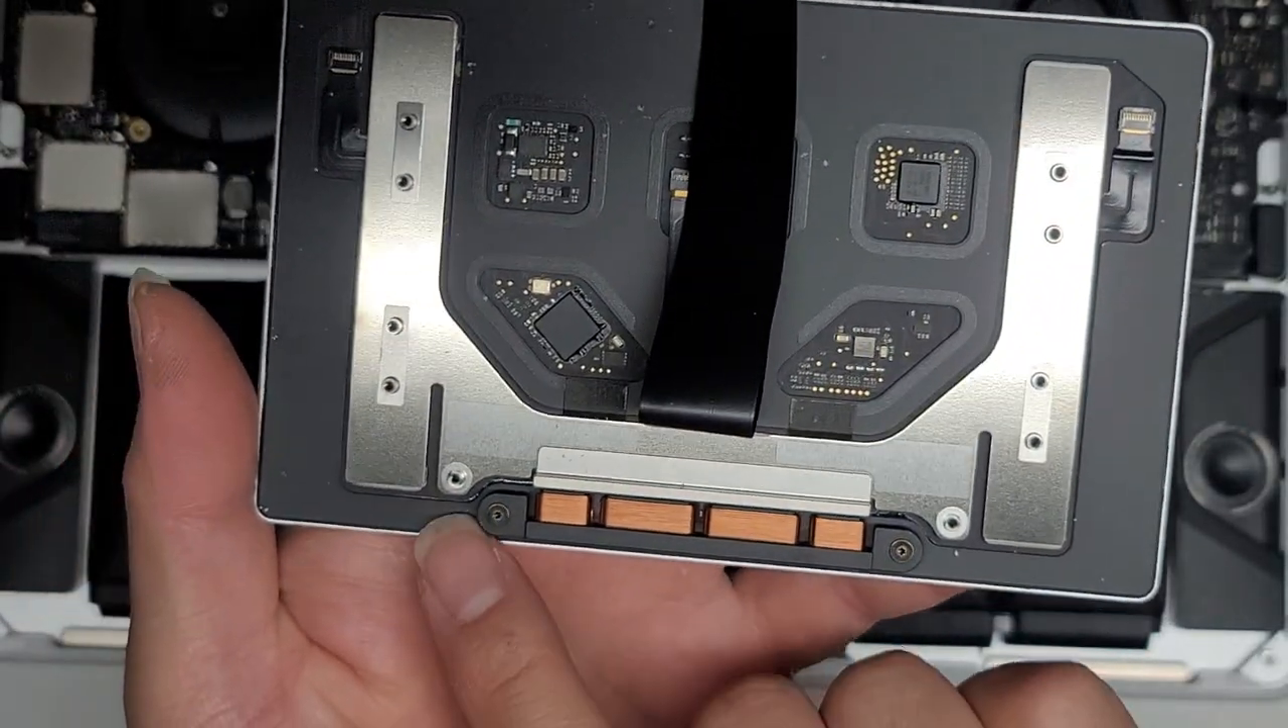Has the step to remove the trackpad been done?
Yes.